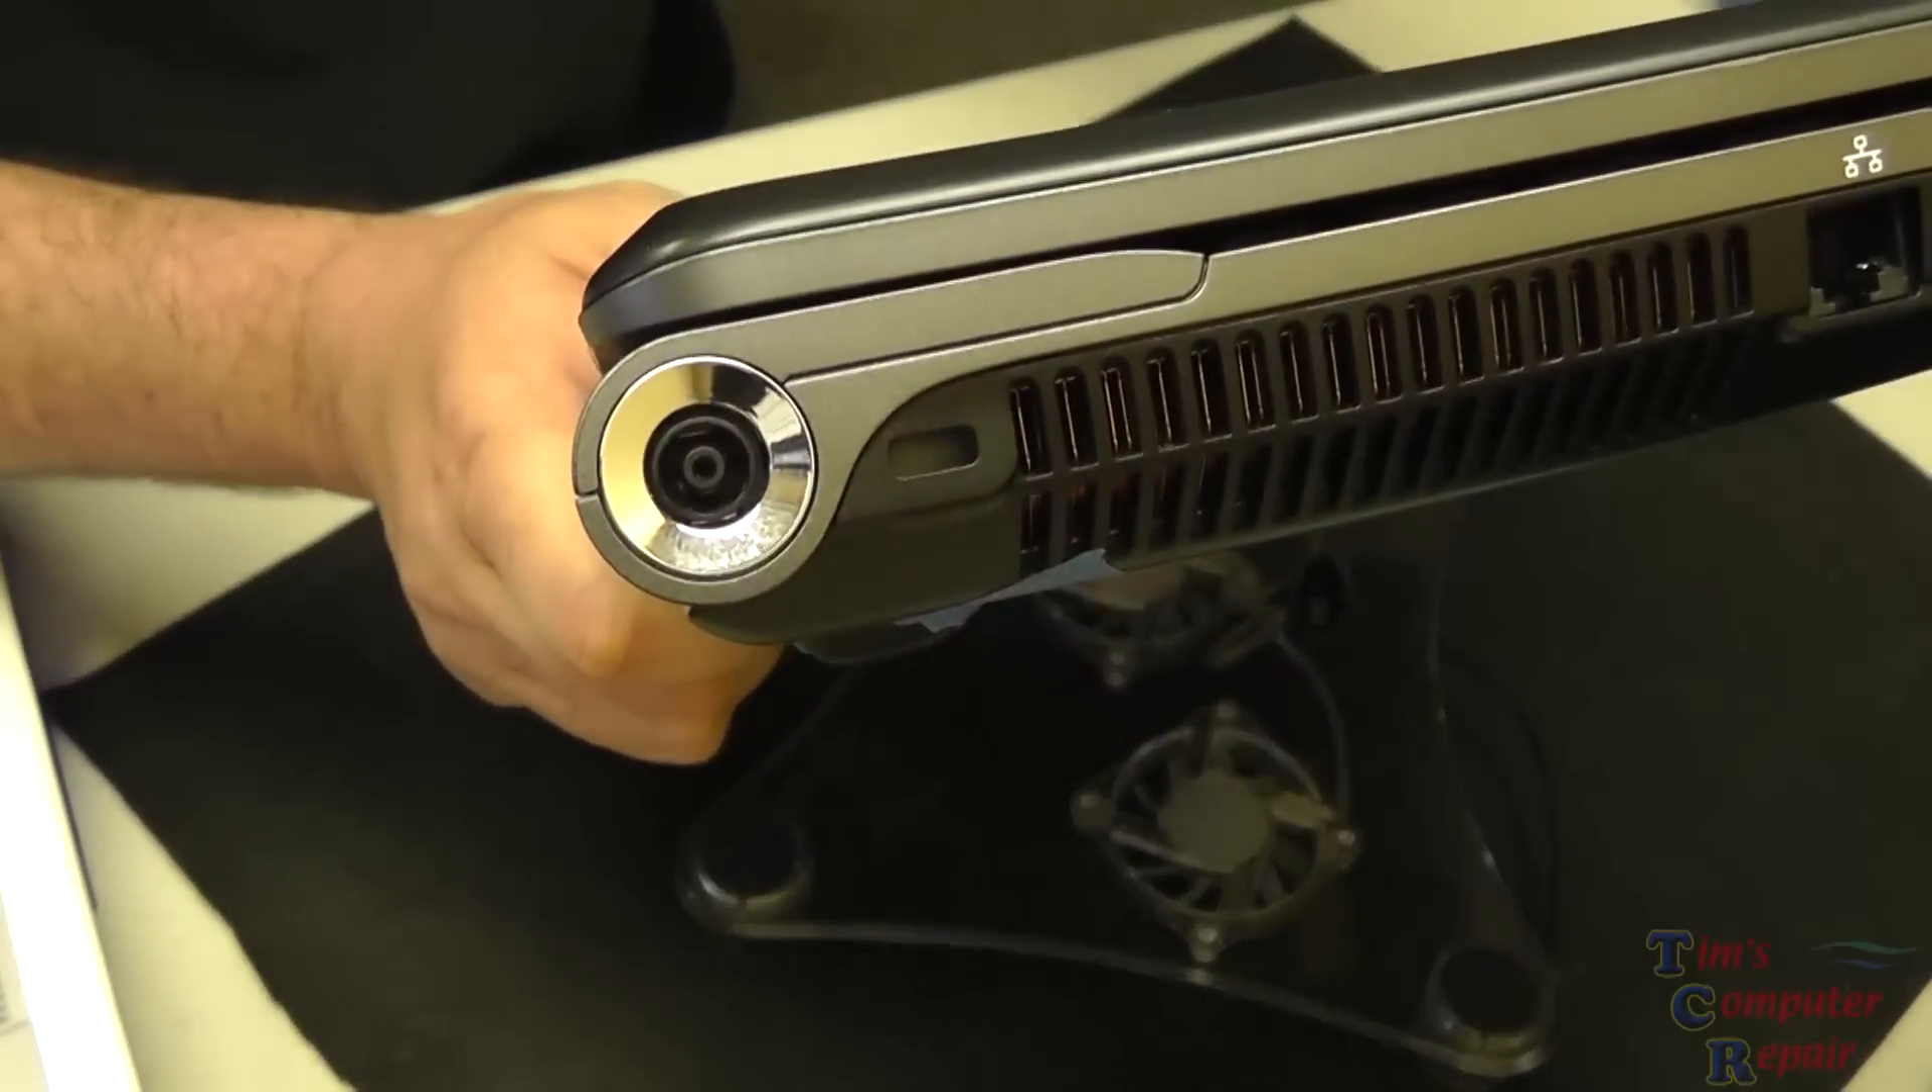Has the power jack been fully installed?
Yes.